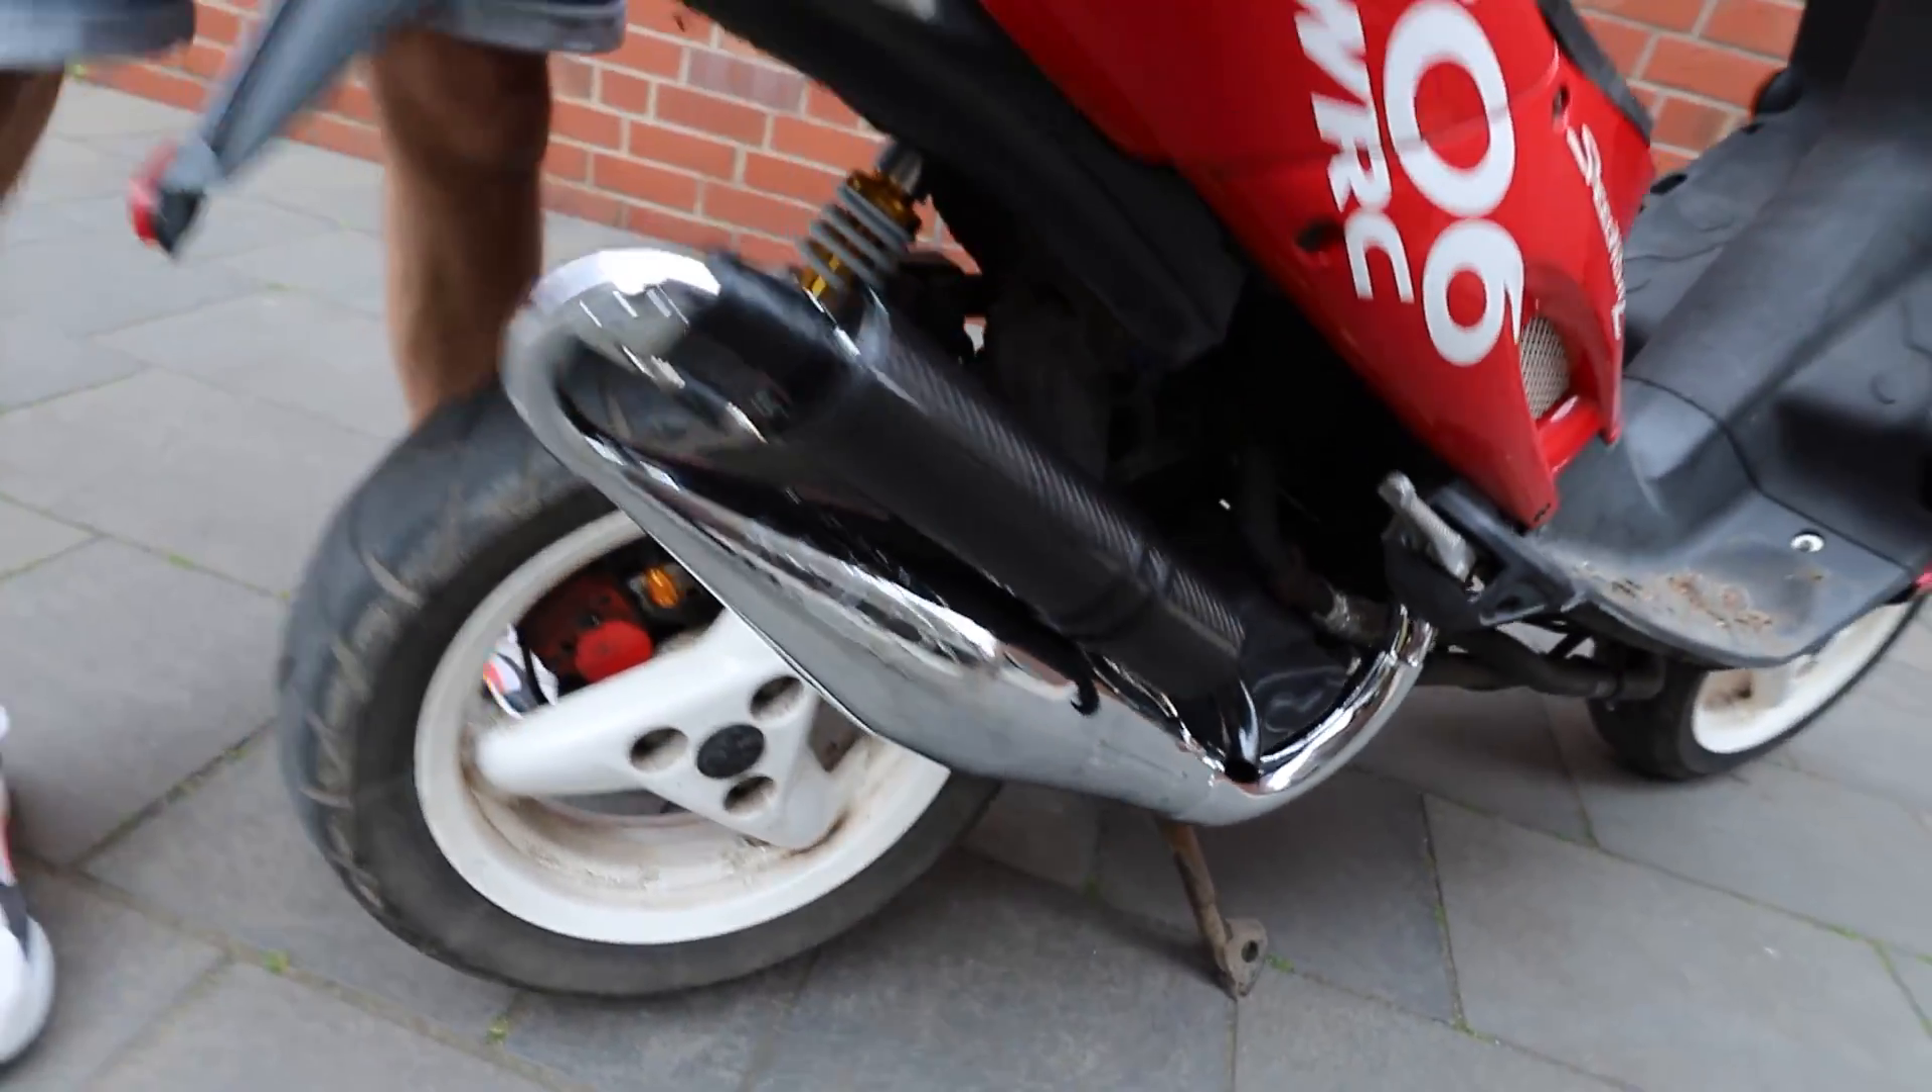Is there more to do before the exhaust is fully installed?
No.